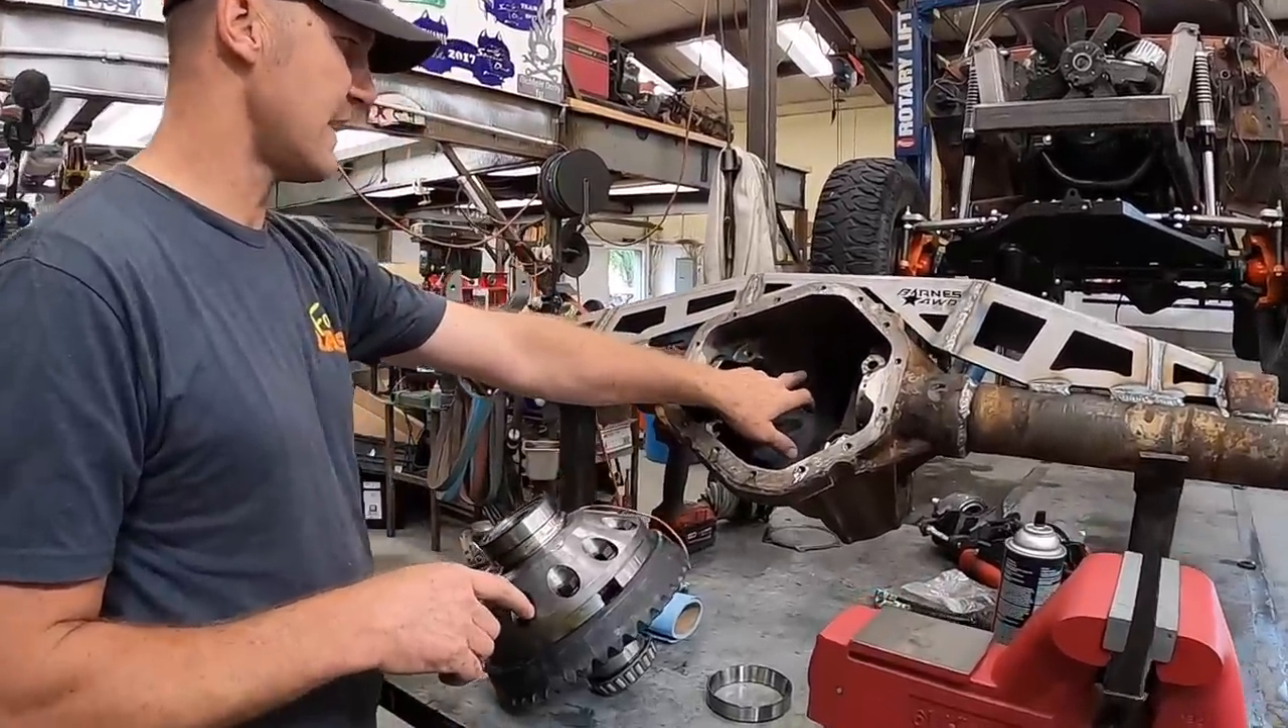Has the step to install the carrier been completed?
No.